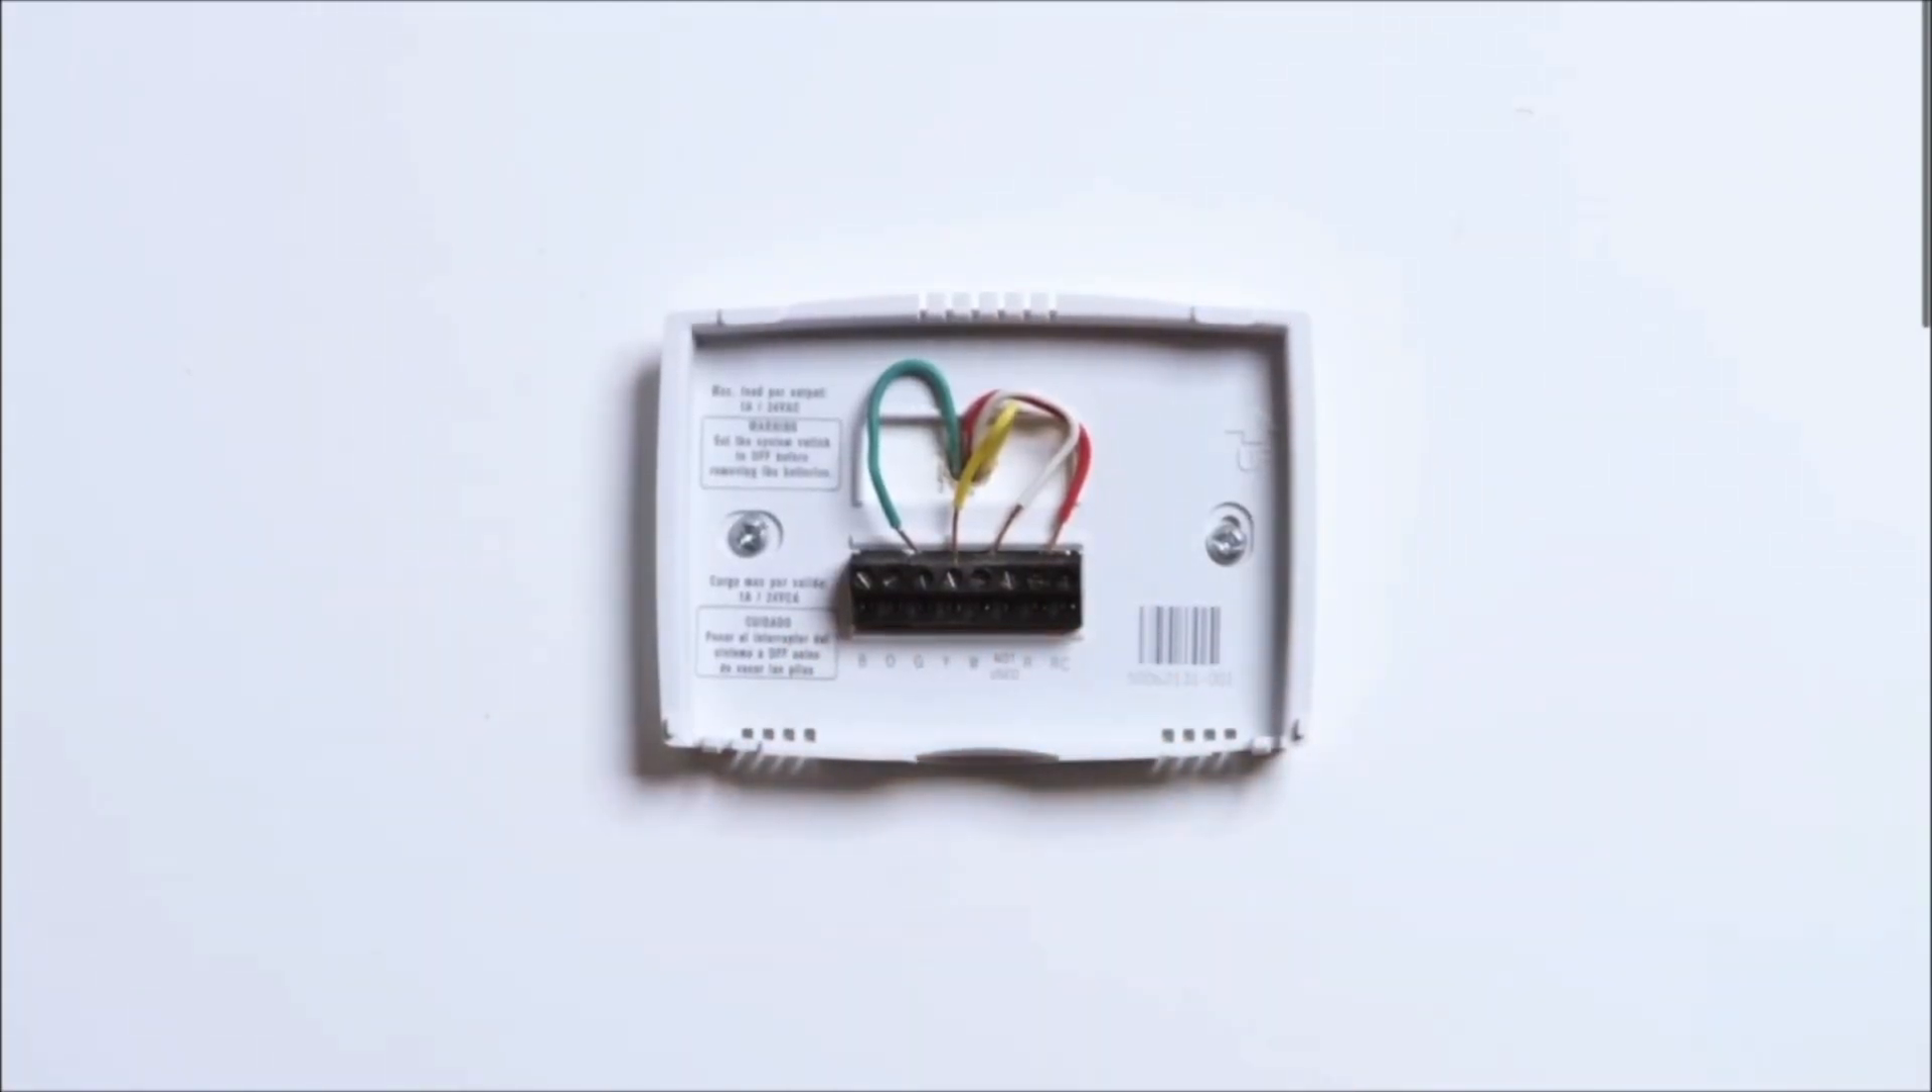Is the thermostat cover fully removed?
Yes.